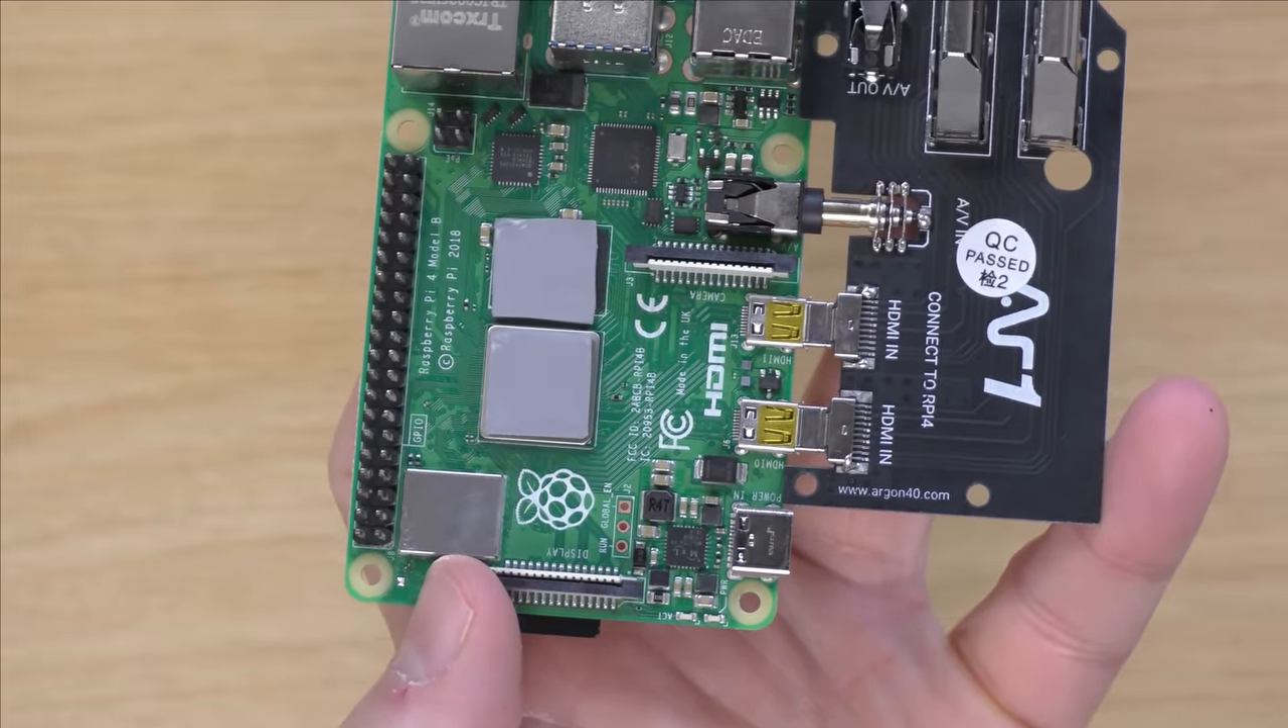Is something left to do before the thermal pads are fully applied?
No.